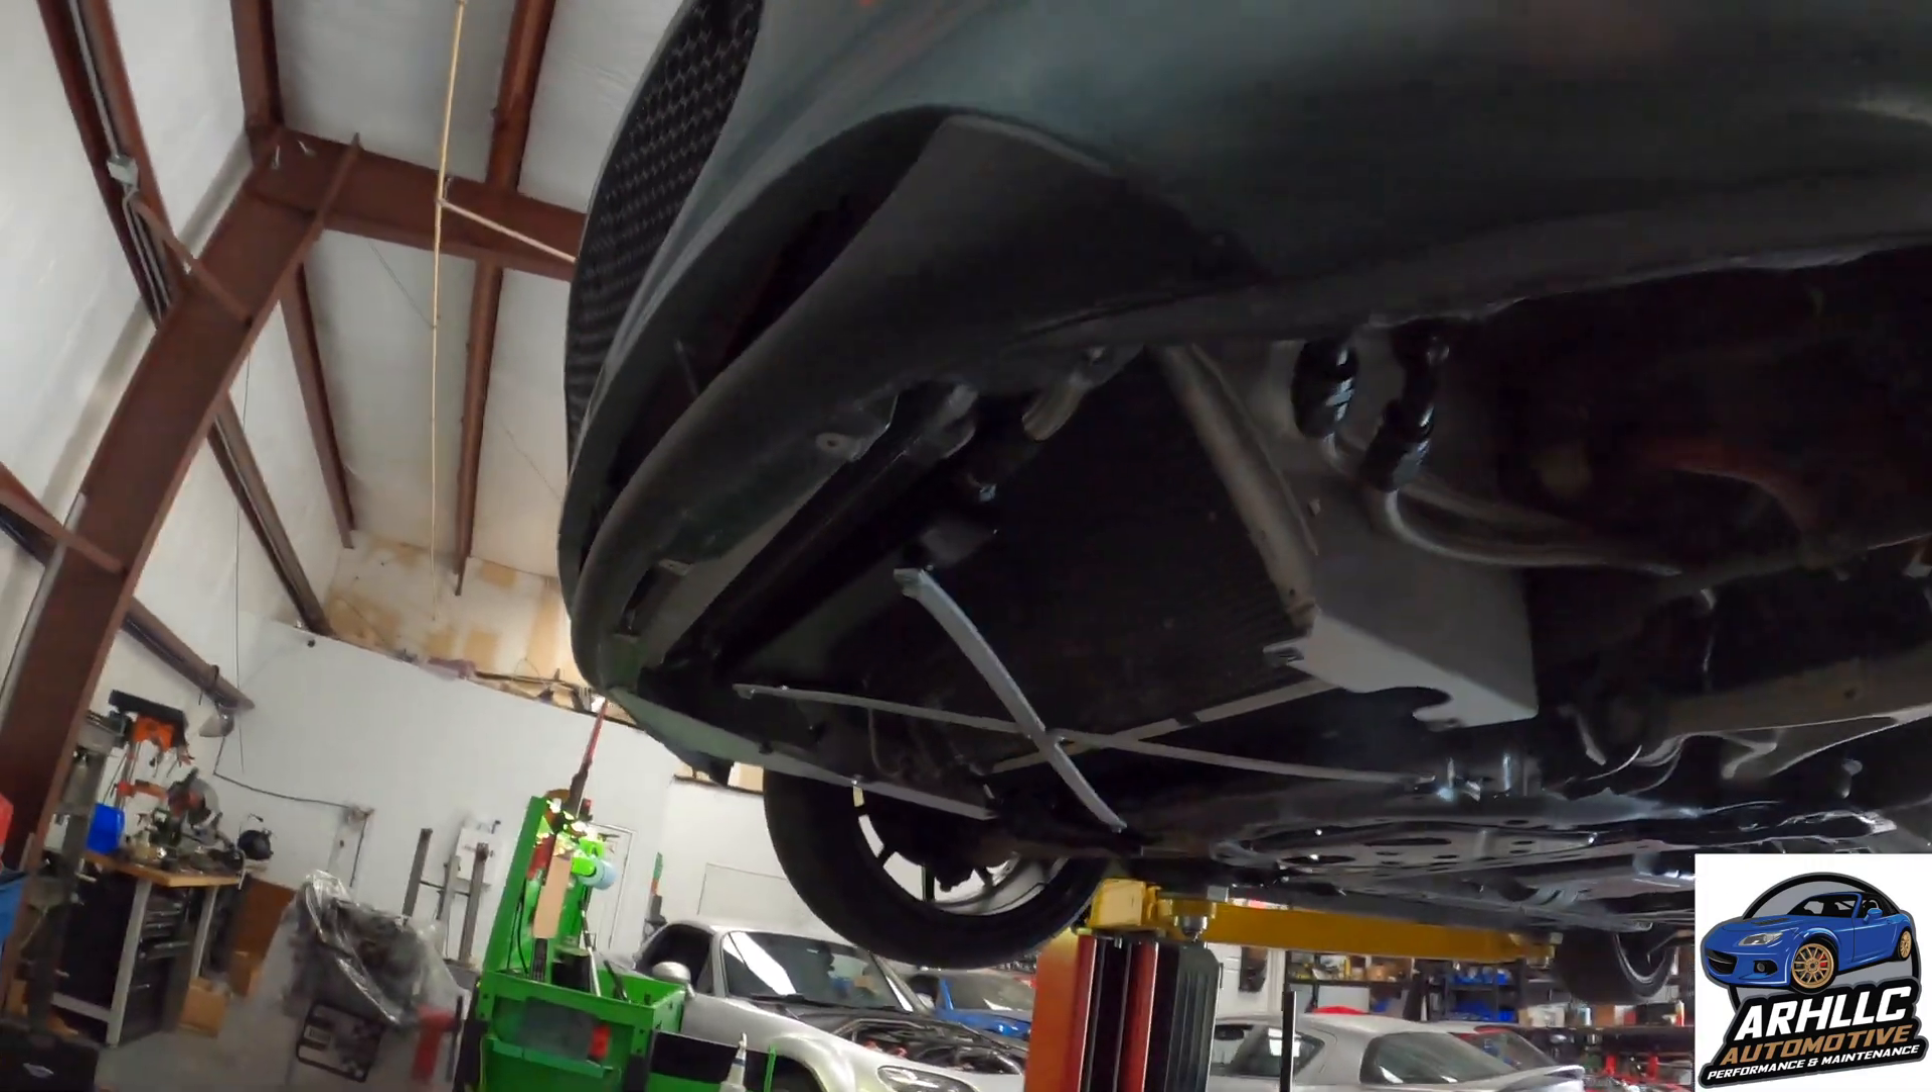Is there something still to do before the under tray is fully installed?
Yes.